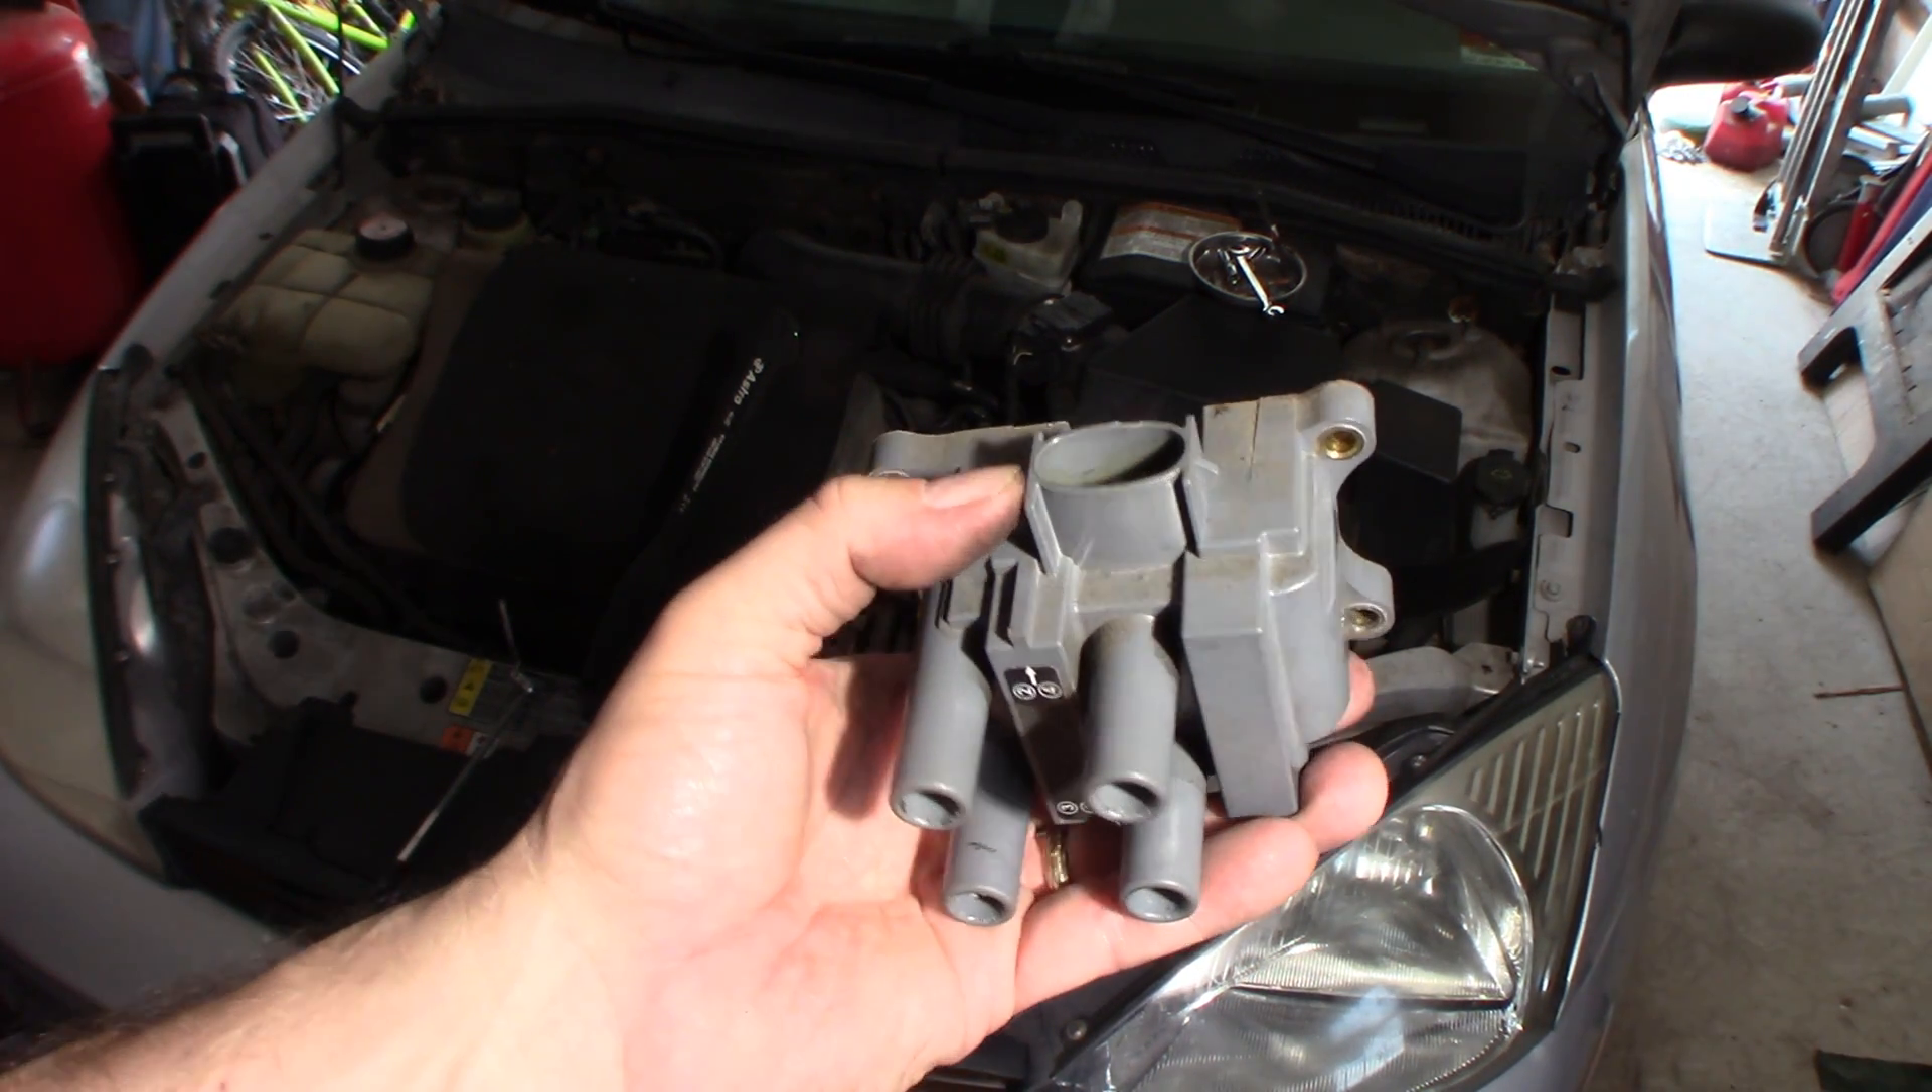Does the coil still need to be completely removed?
No.